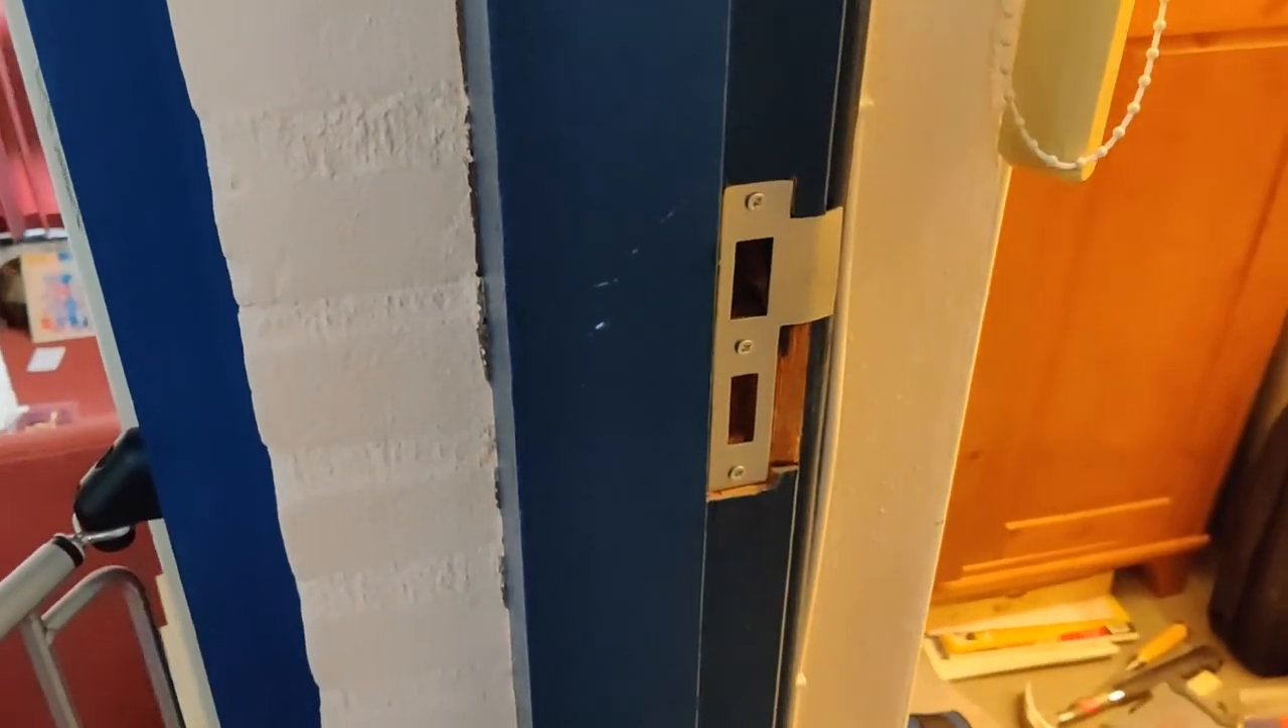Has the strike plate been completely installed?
Yes.